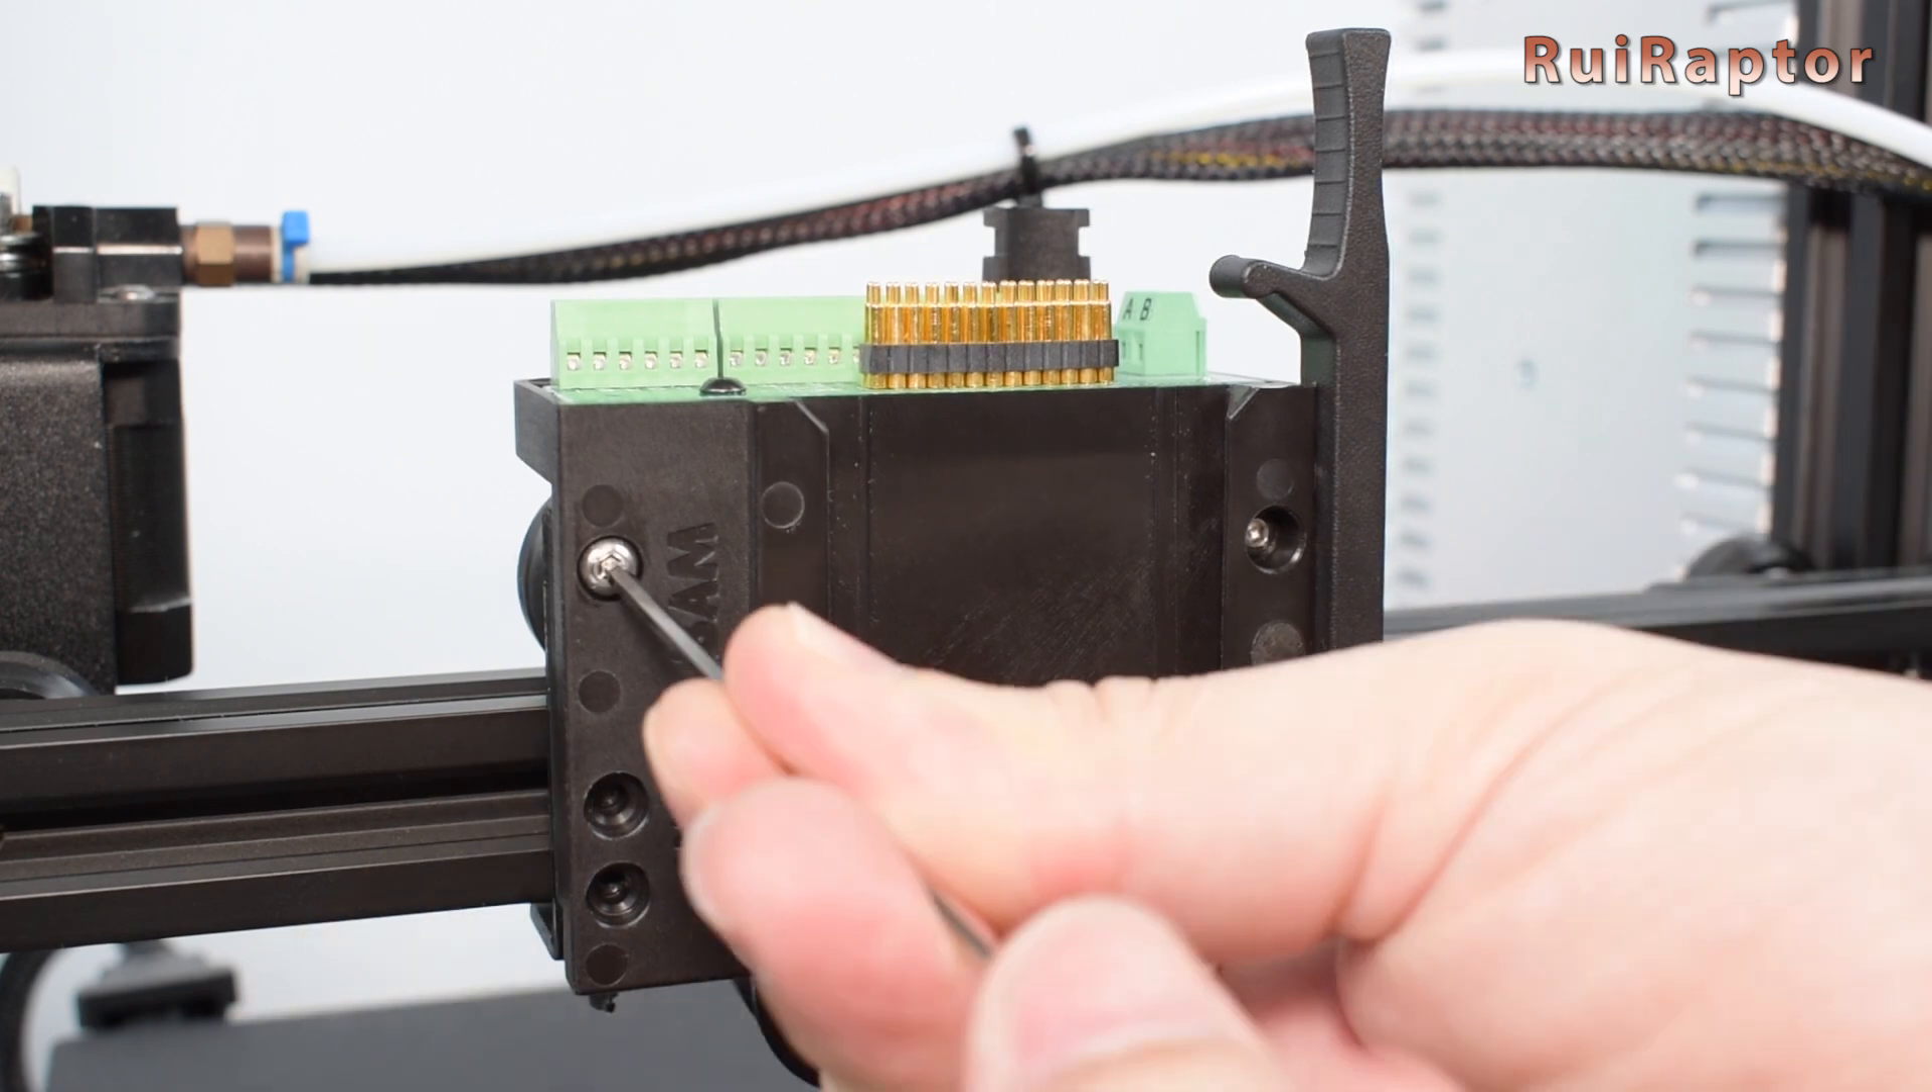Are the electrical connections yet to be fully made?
Yes.